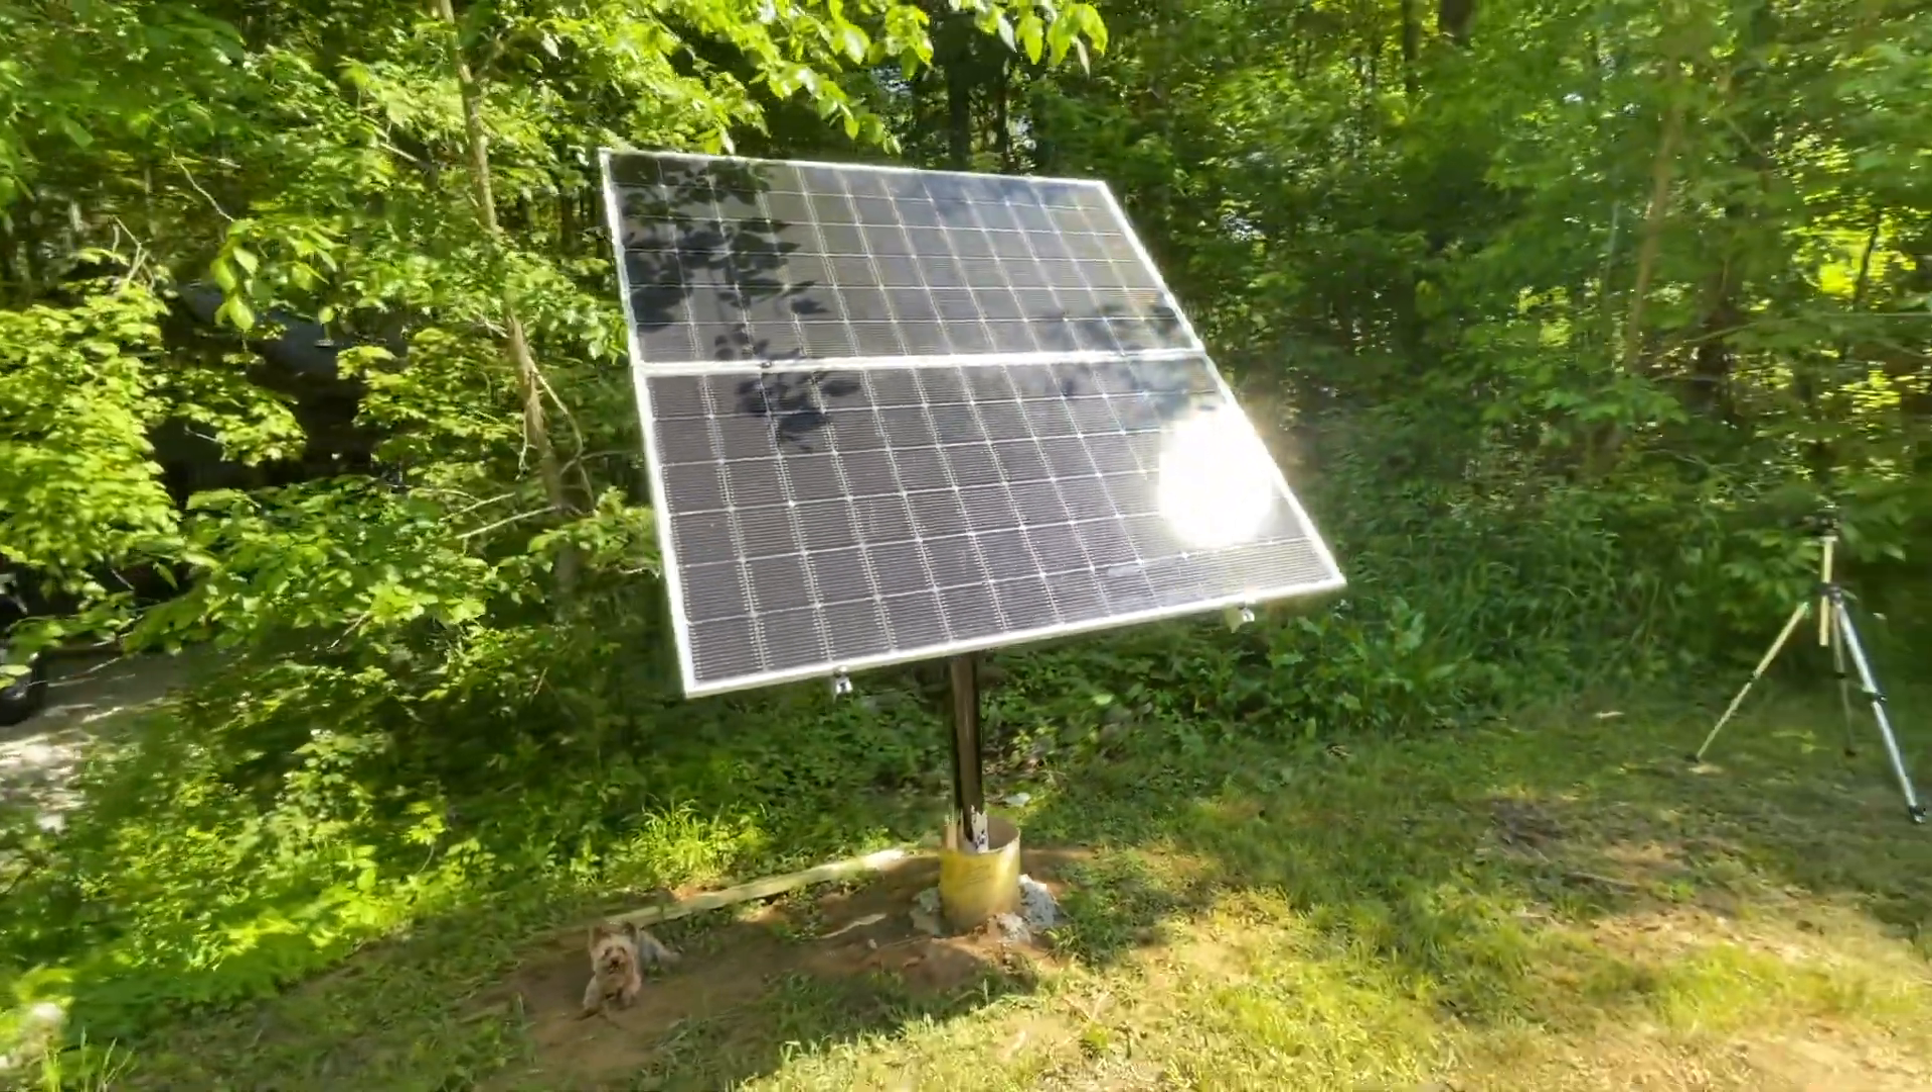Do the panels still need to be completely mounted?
No.